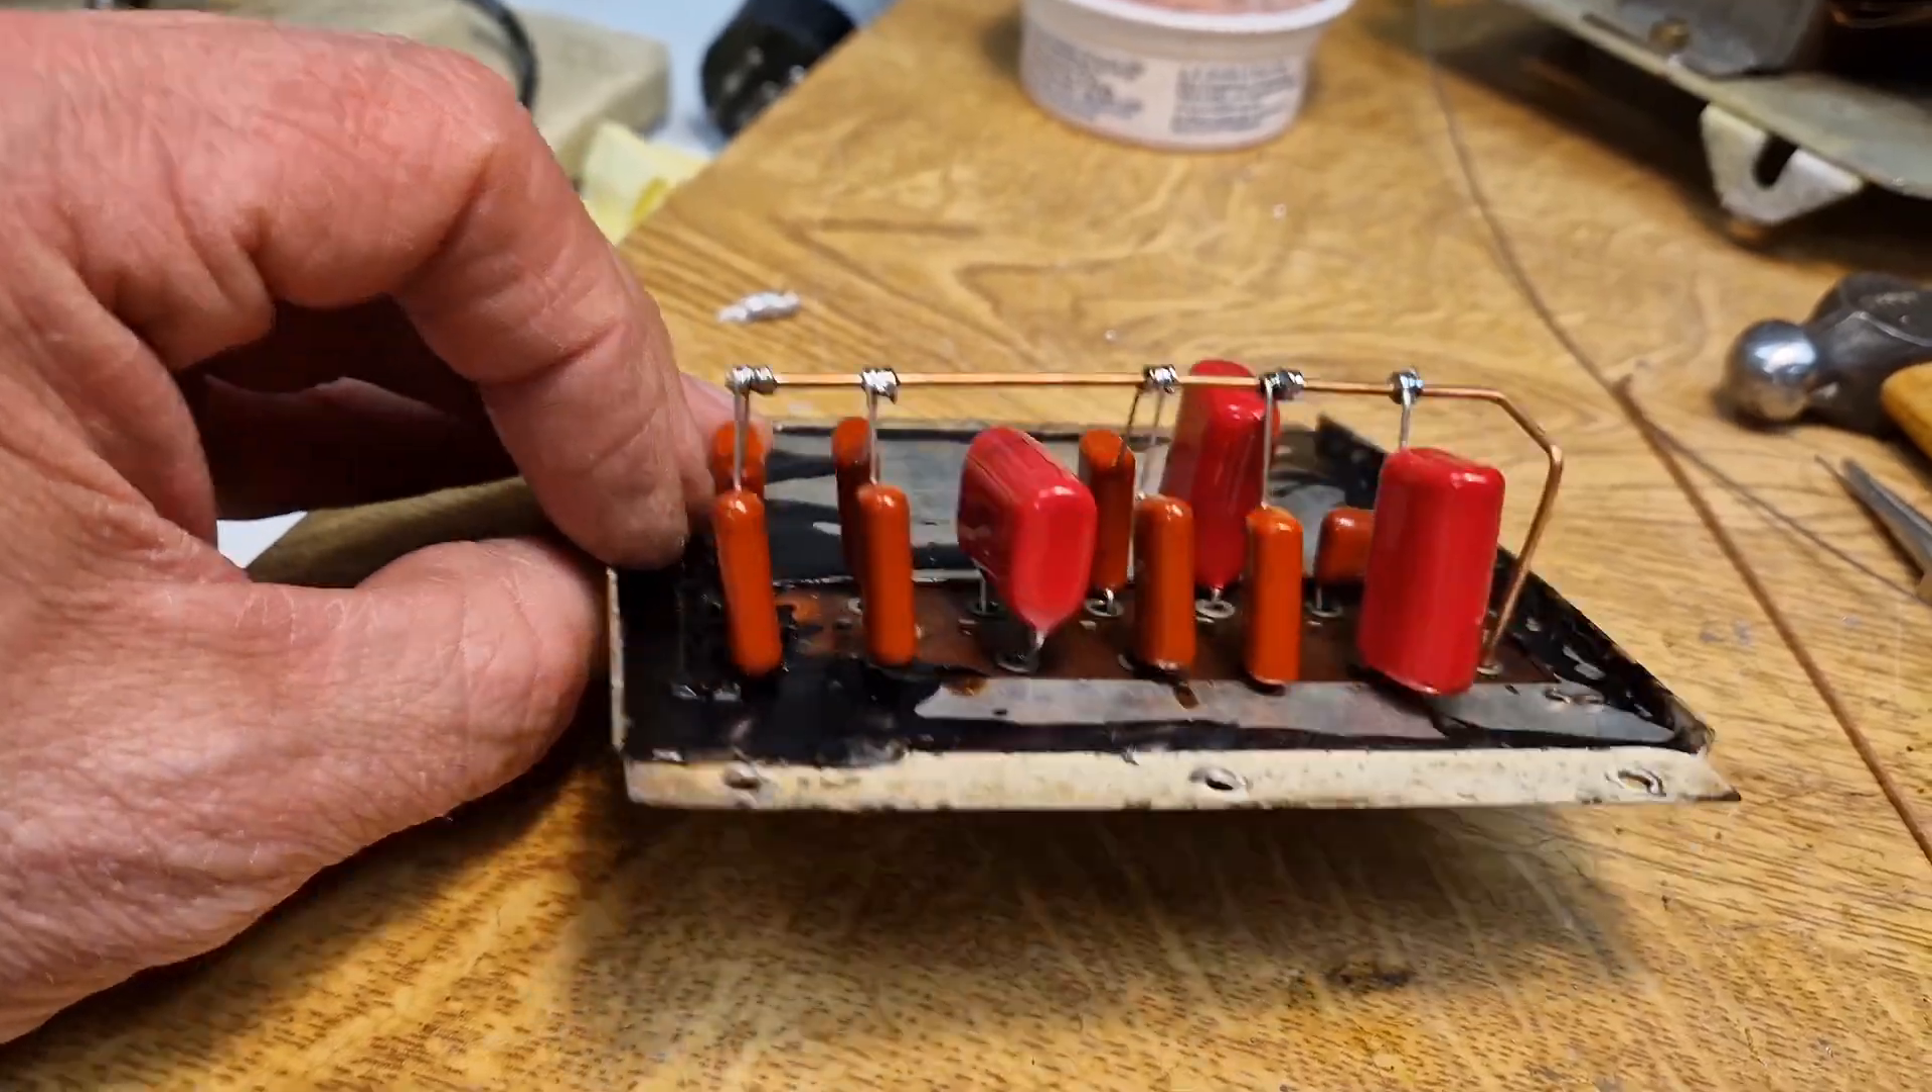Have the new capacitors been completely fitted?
Yes.